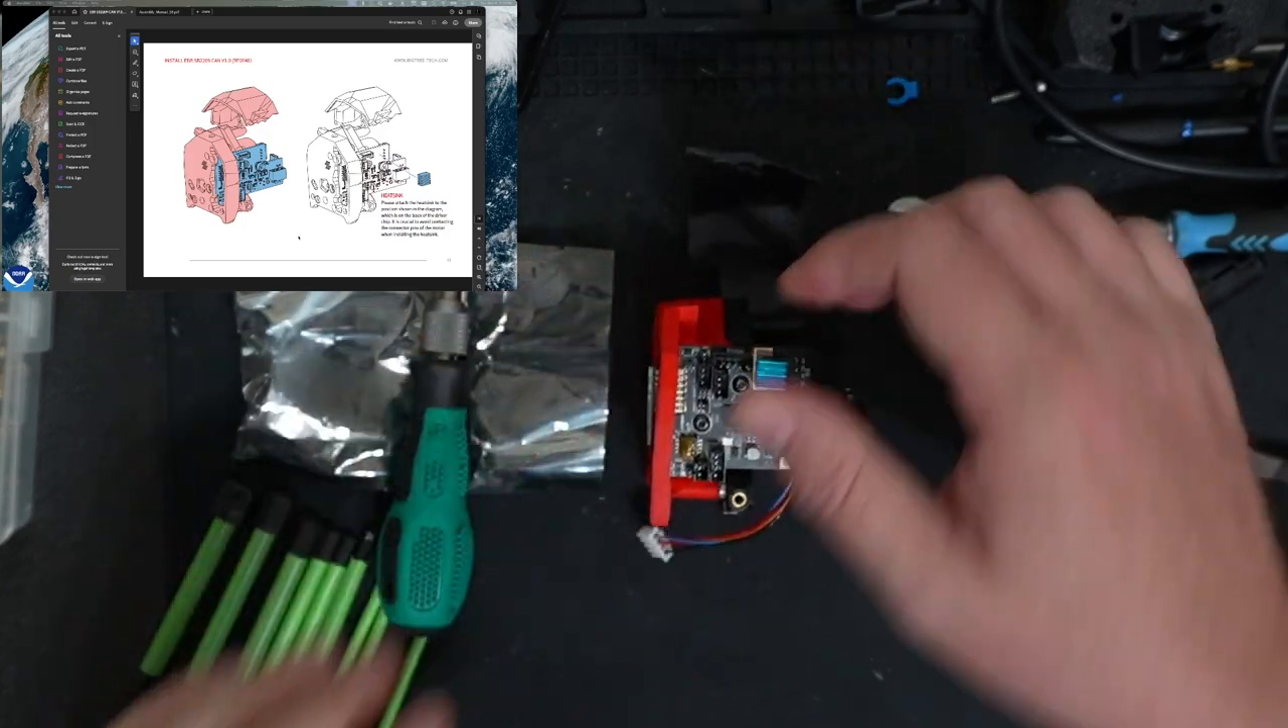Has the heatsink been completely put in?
Yes.